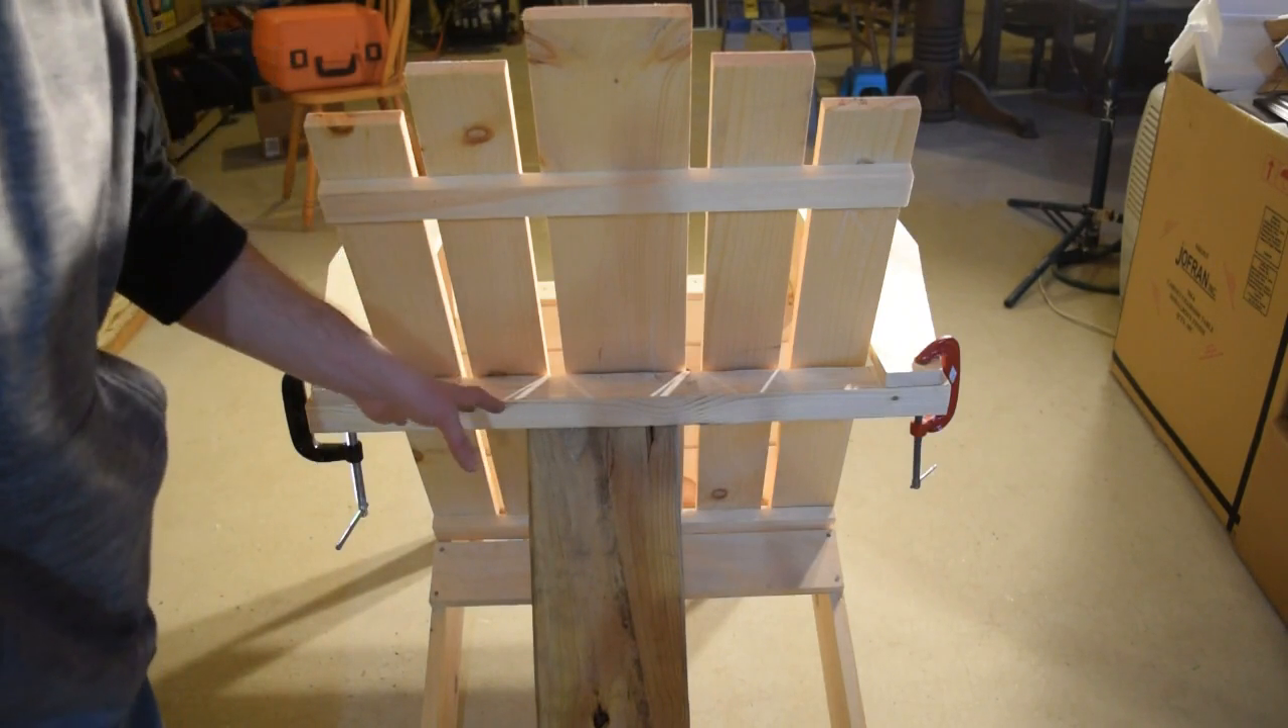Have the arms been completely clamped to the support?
Yes.